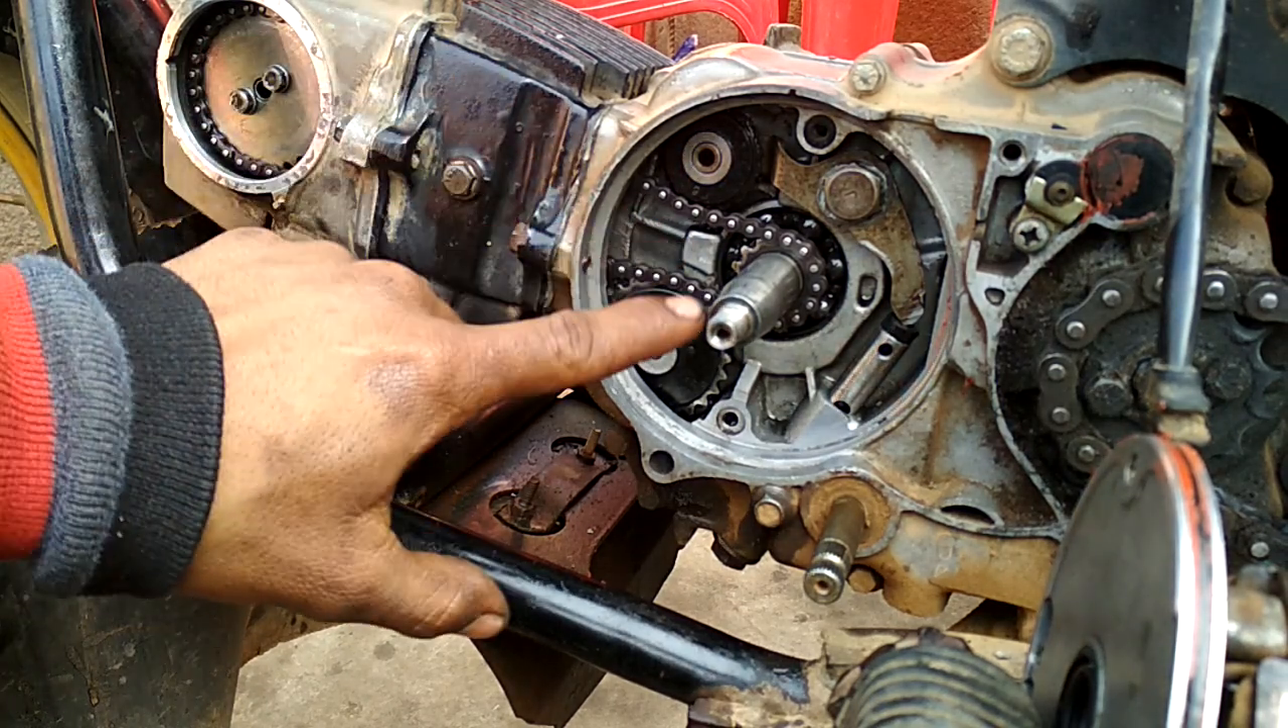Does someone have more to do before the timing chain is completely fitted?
No.